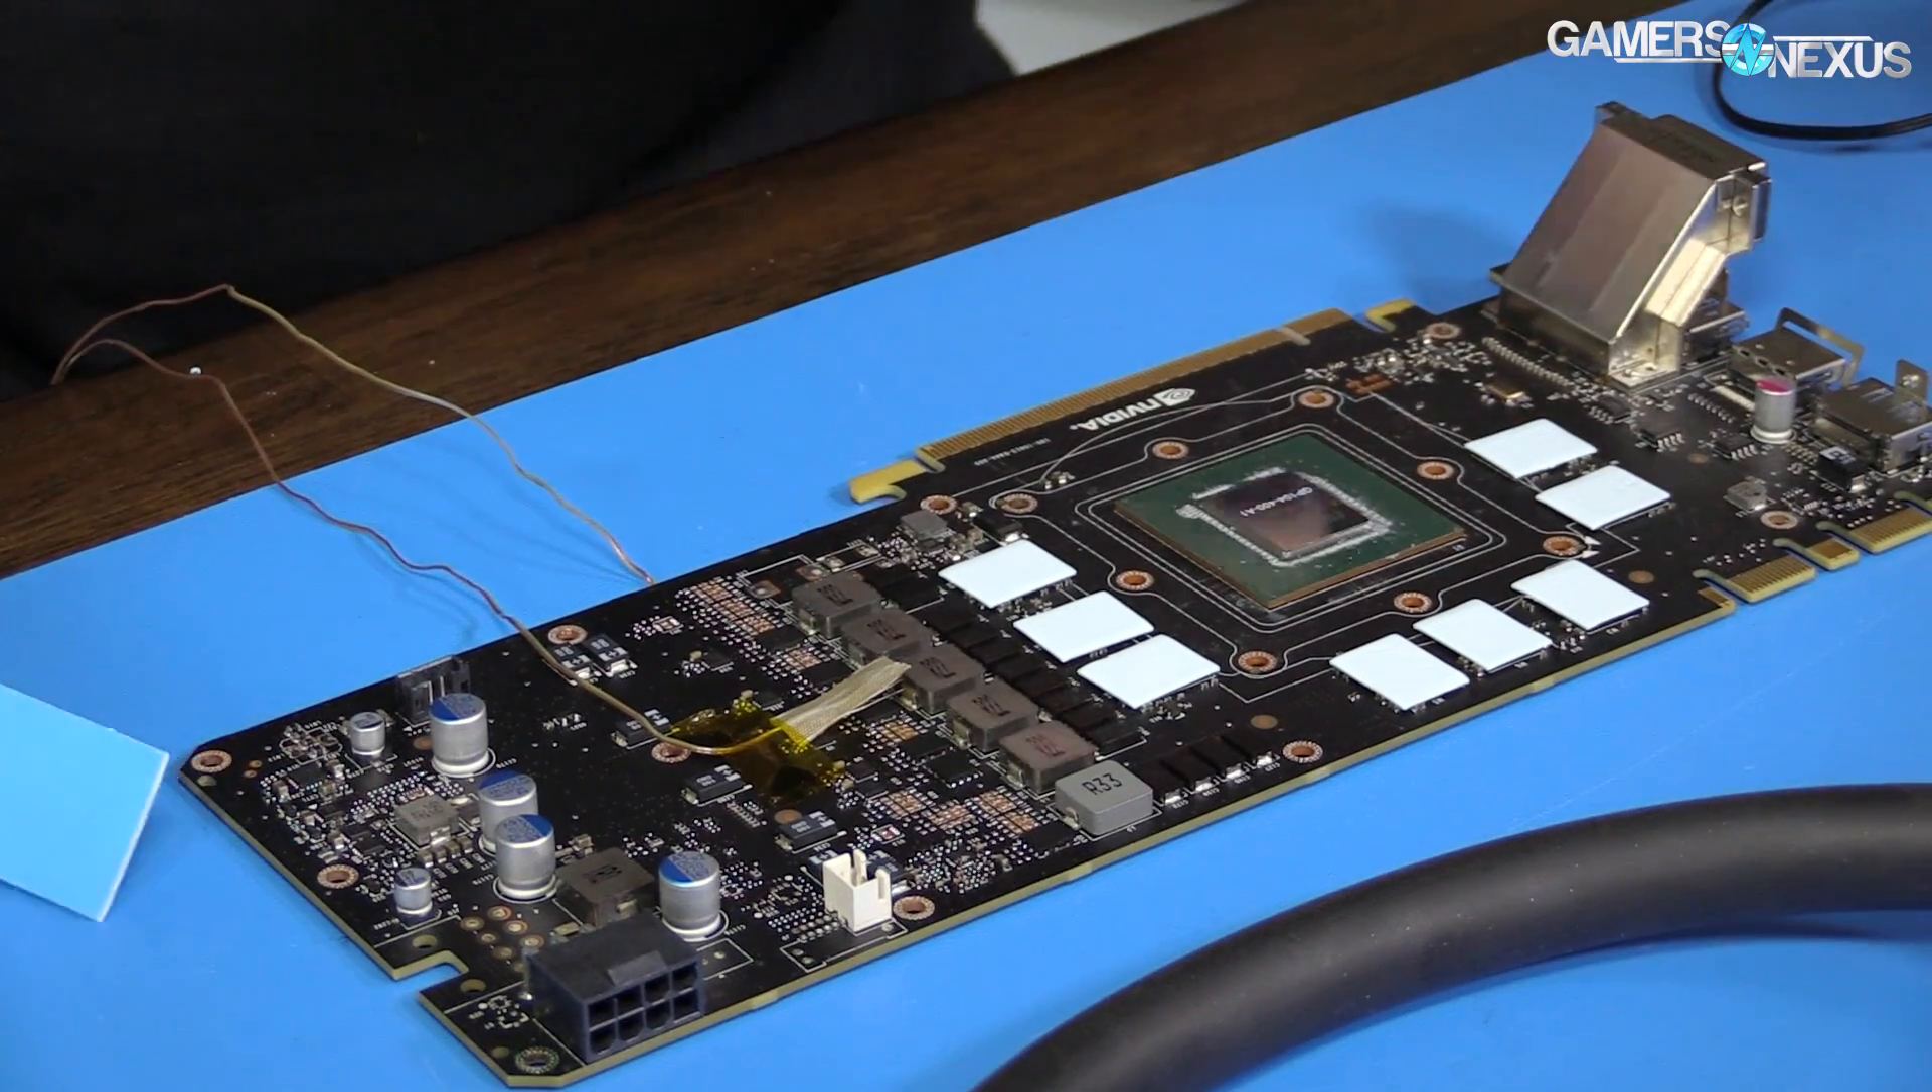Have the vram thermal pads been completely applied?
Yes.